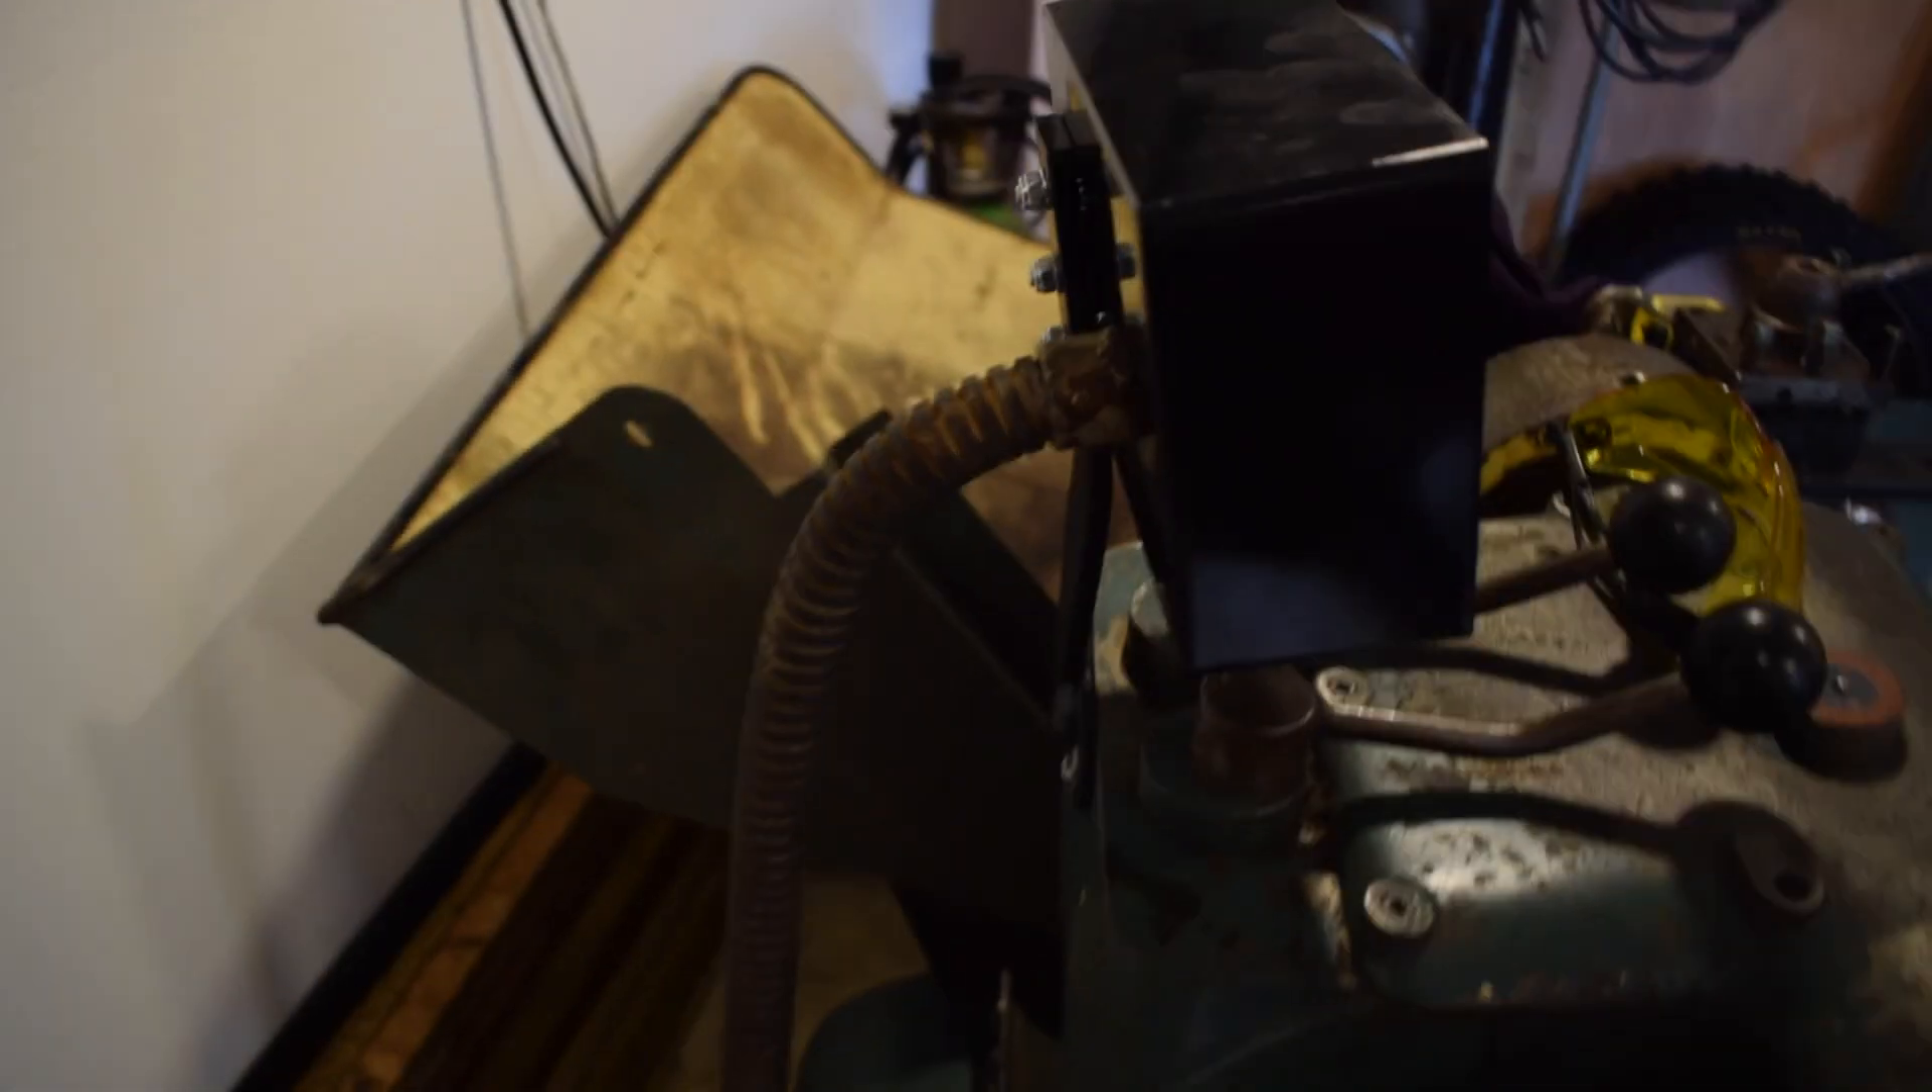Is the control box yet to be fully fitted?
No.